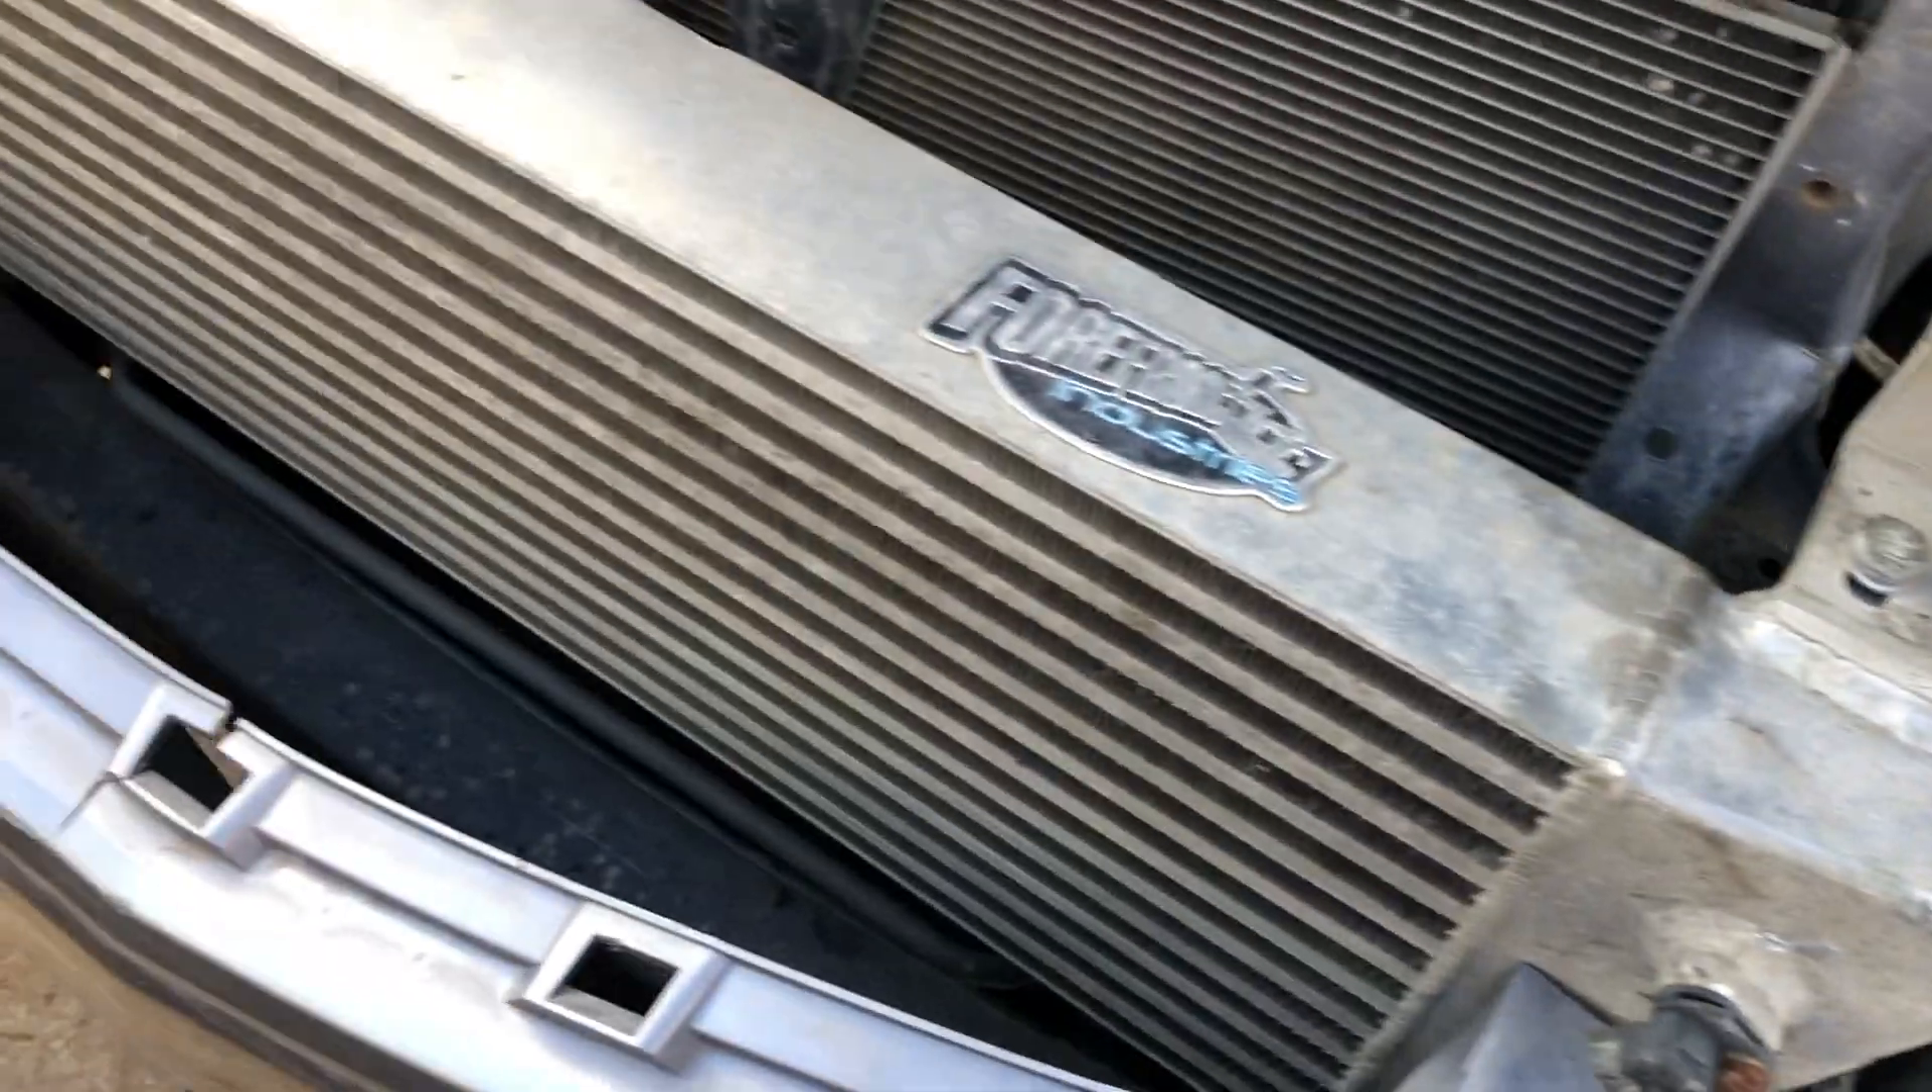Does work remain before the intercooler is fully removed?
Yes.